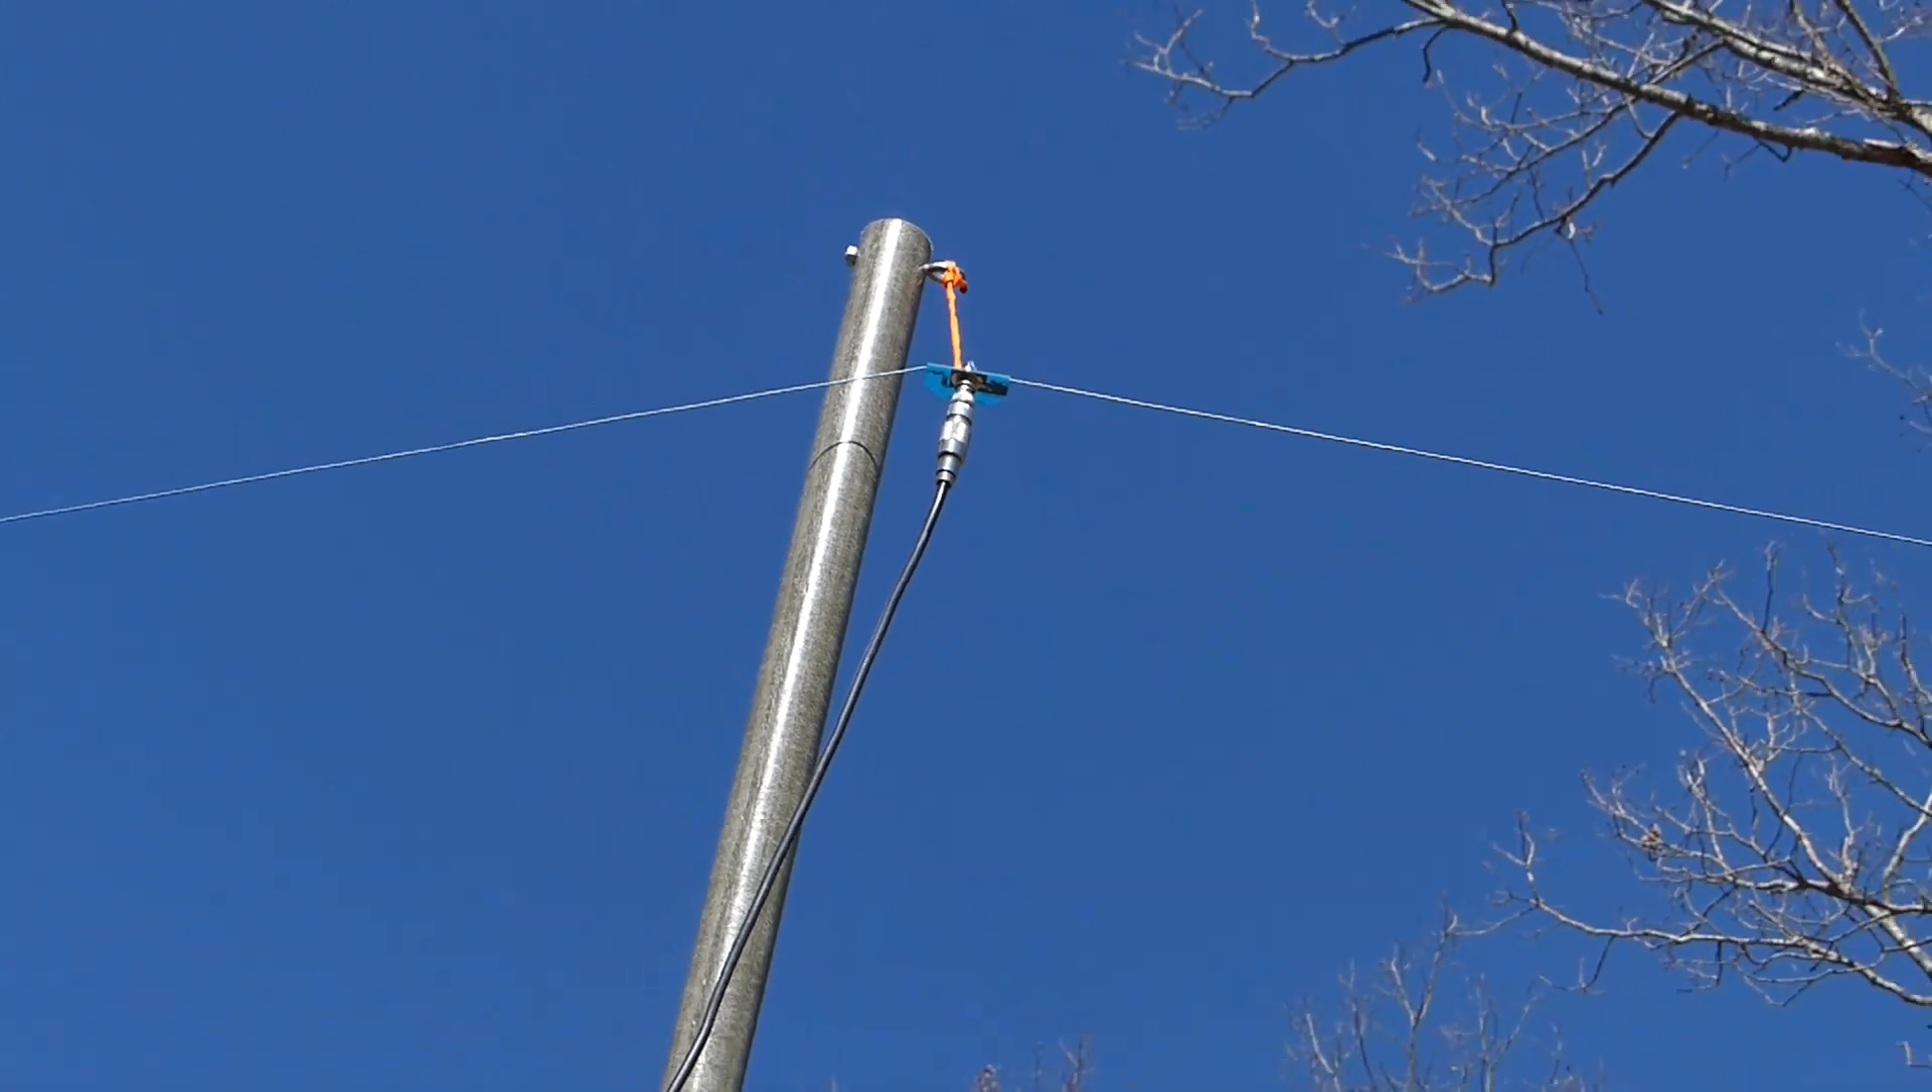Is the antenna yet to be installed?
No.